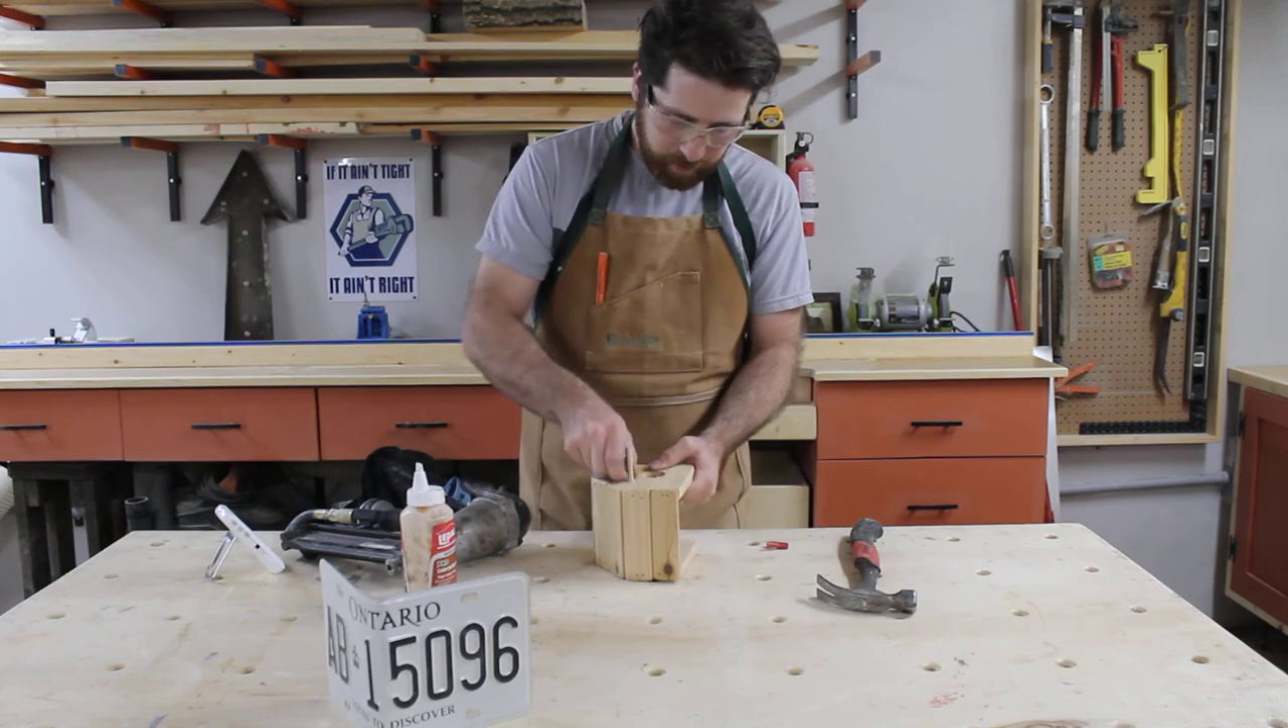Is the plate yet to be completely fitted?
Yes.